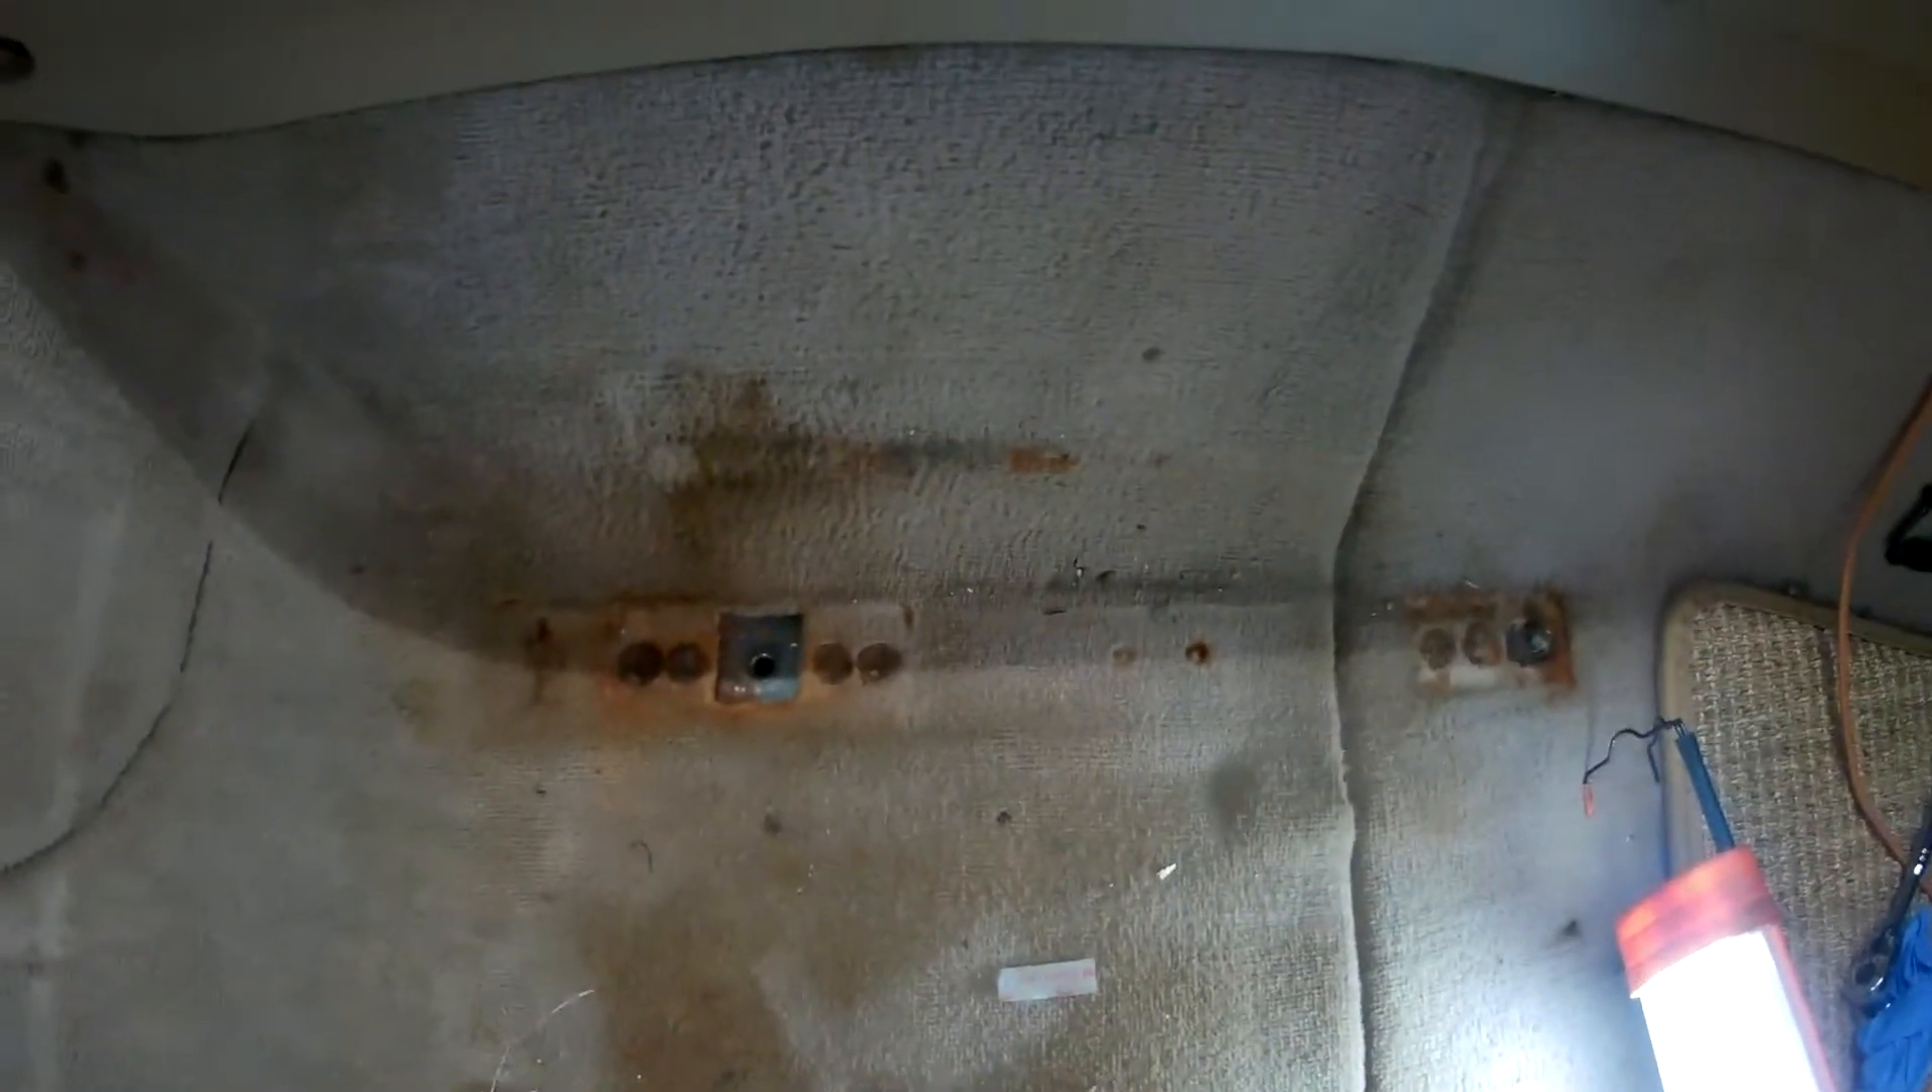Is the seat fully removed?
Yes.